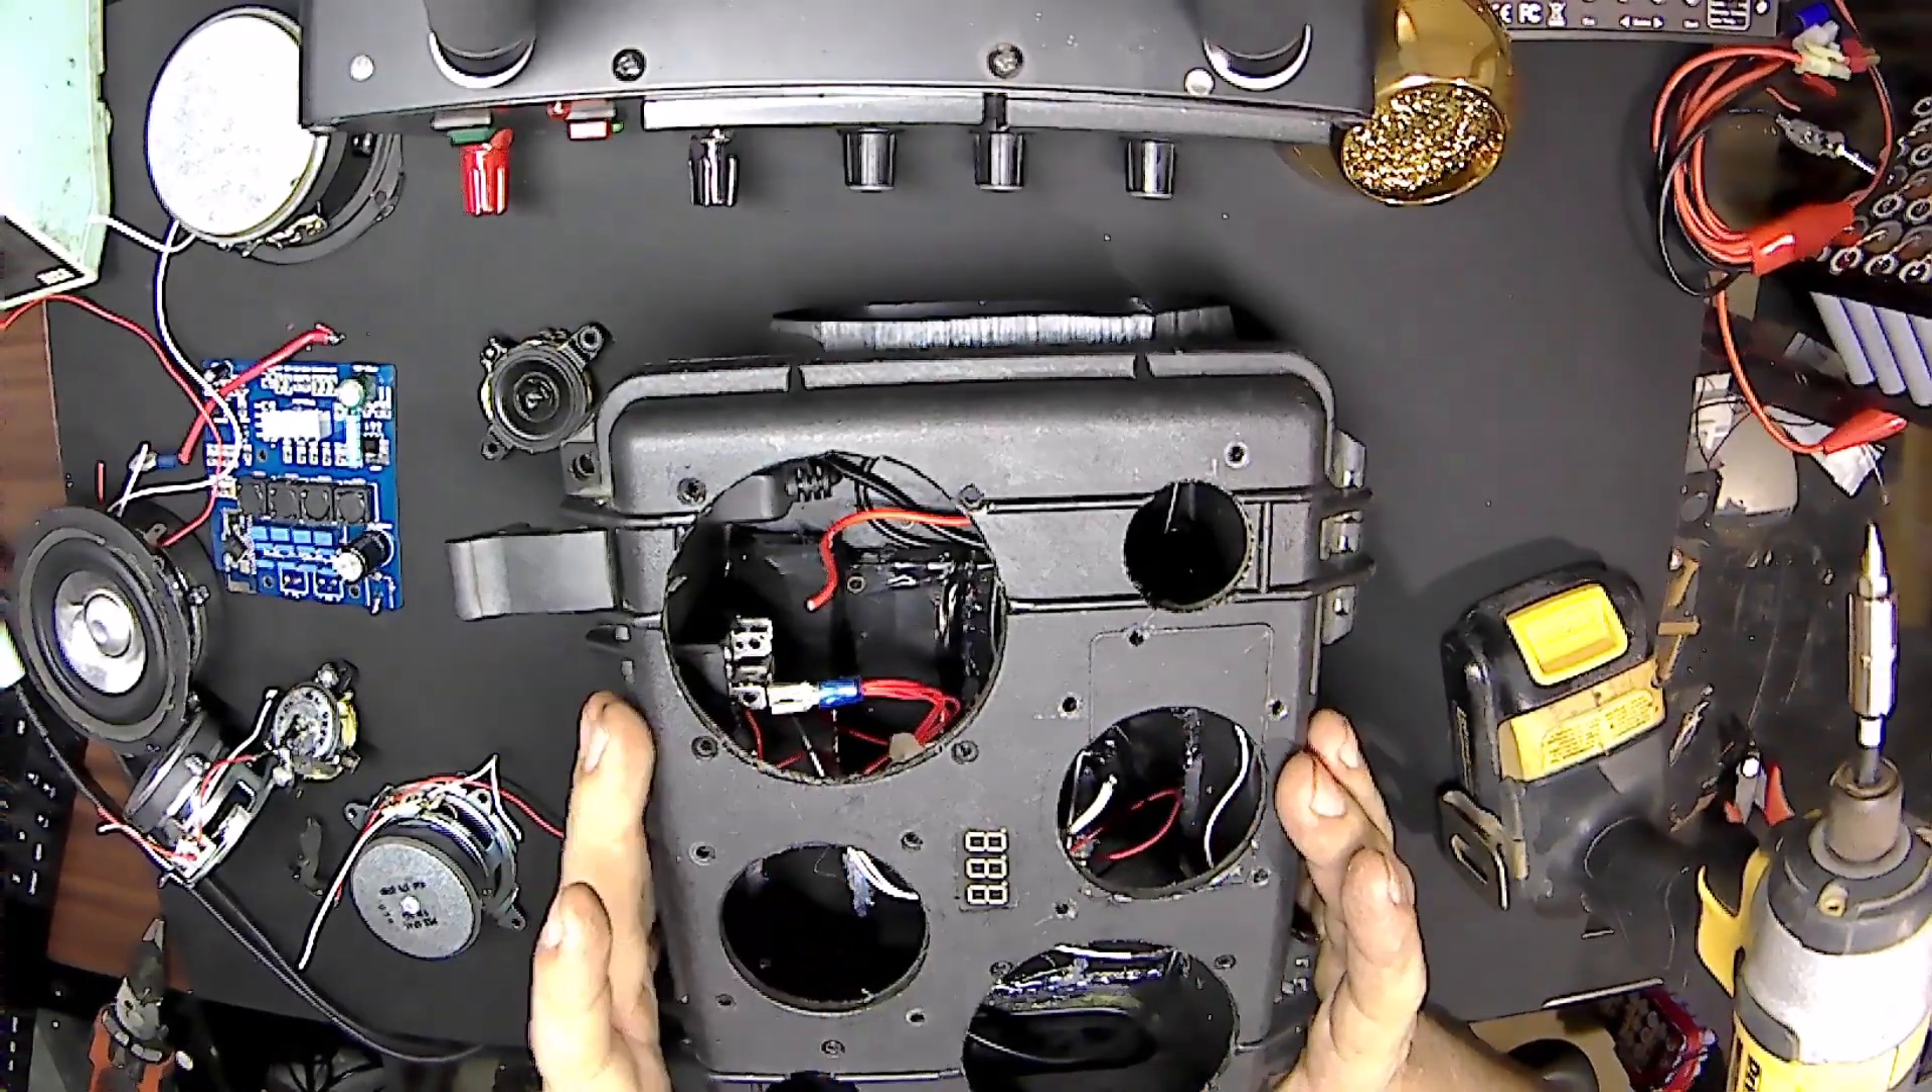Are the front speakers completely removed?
Yes.